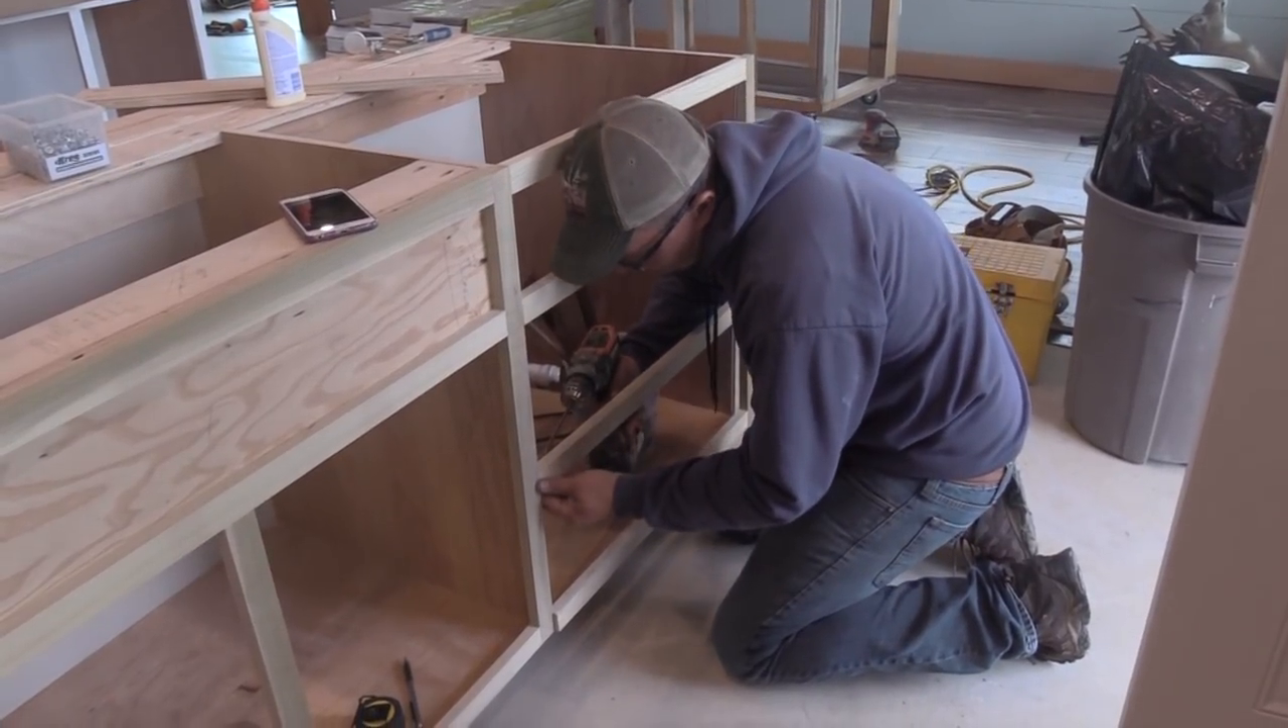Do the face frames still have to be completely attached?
Yes.